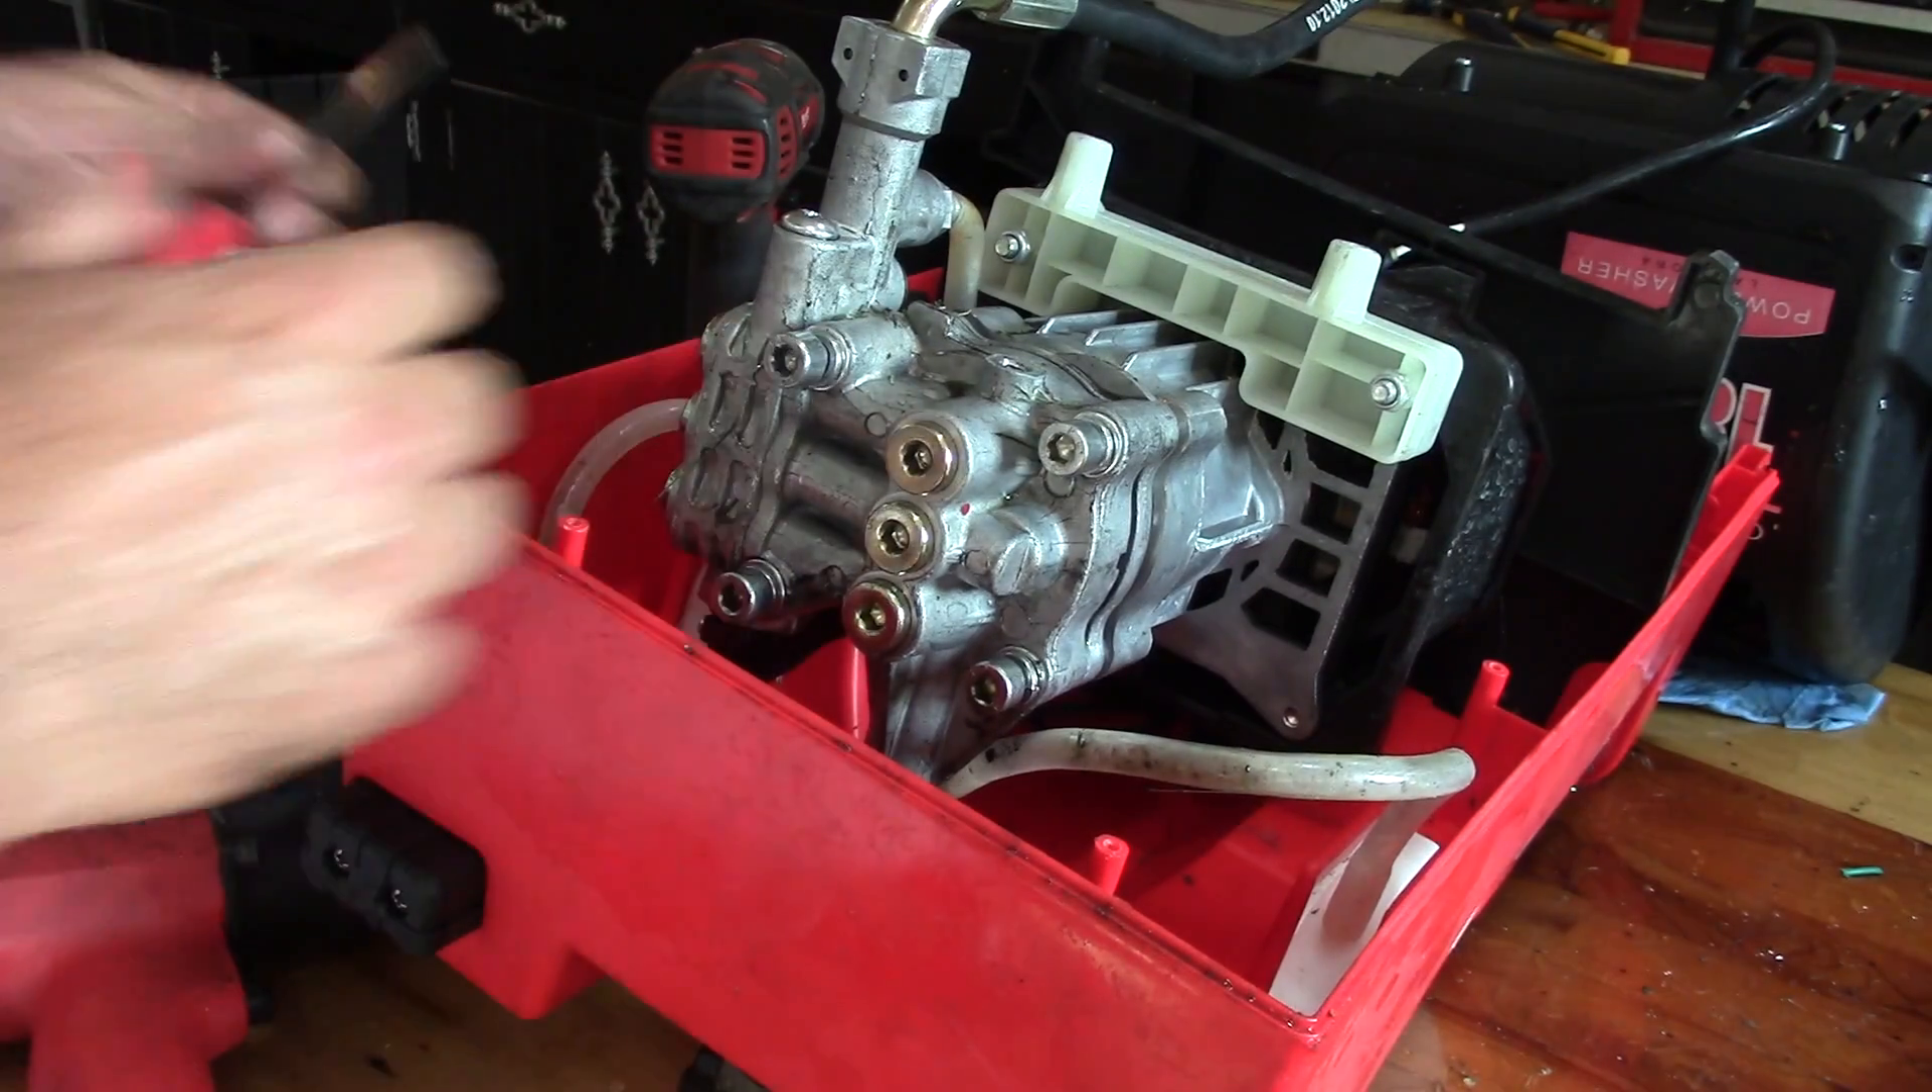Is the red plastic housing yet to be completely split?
No.